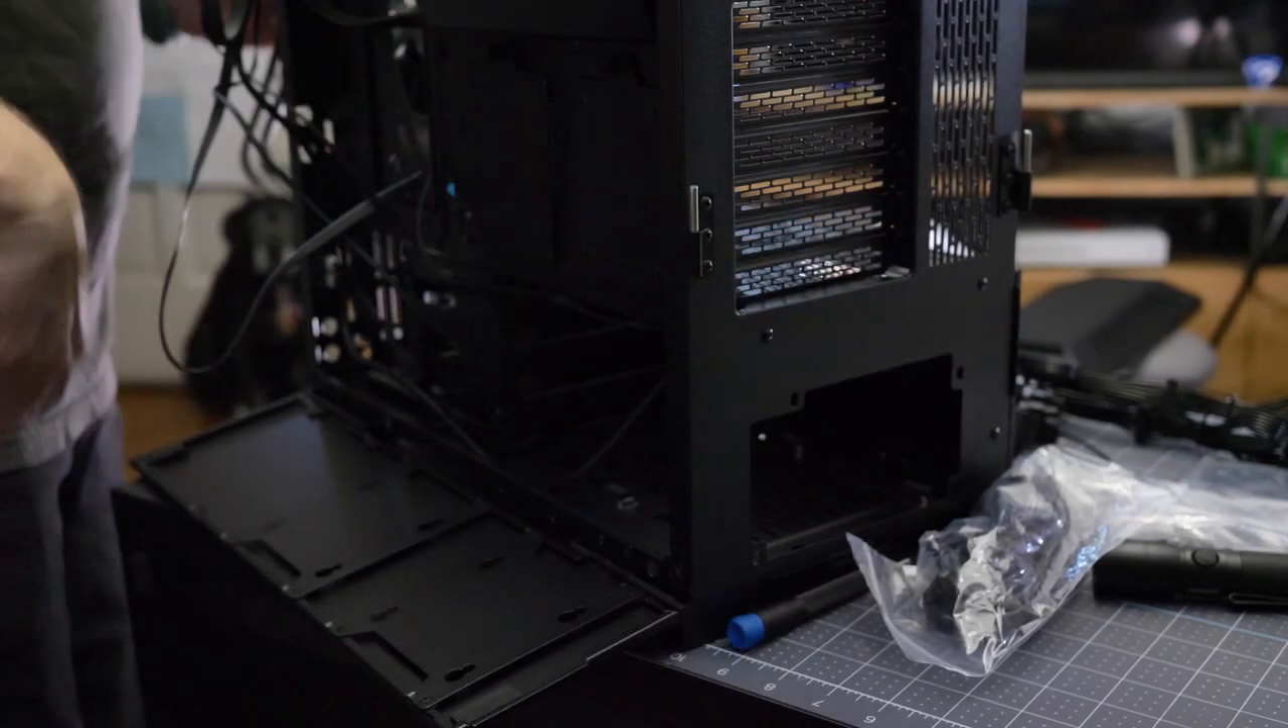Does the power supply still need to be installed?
Yes.